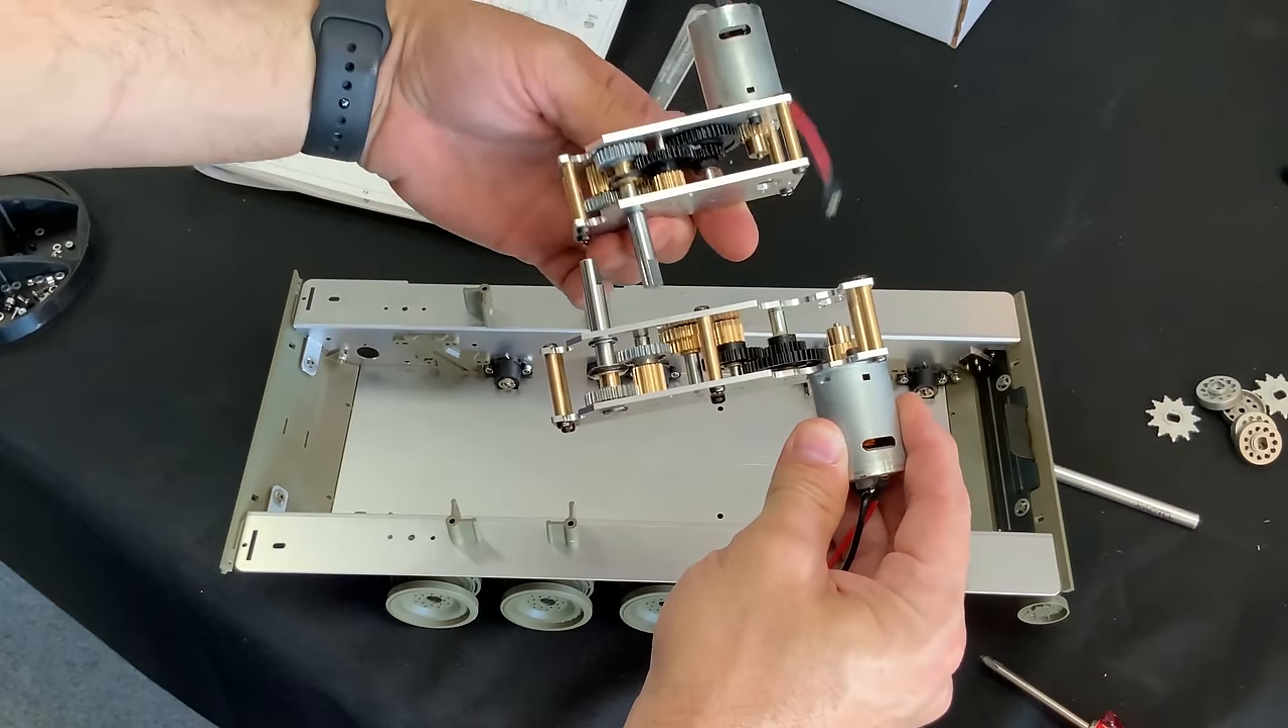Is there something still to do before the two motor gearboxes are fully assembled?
No.